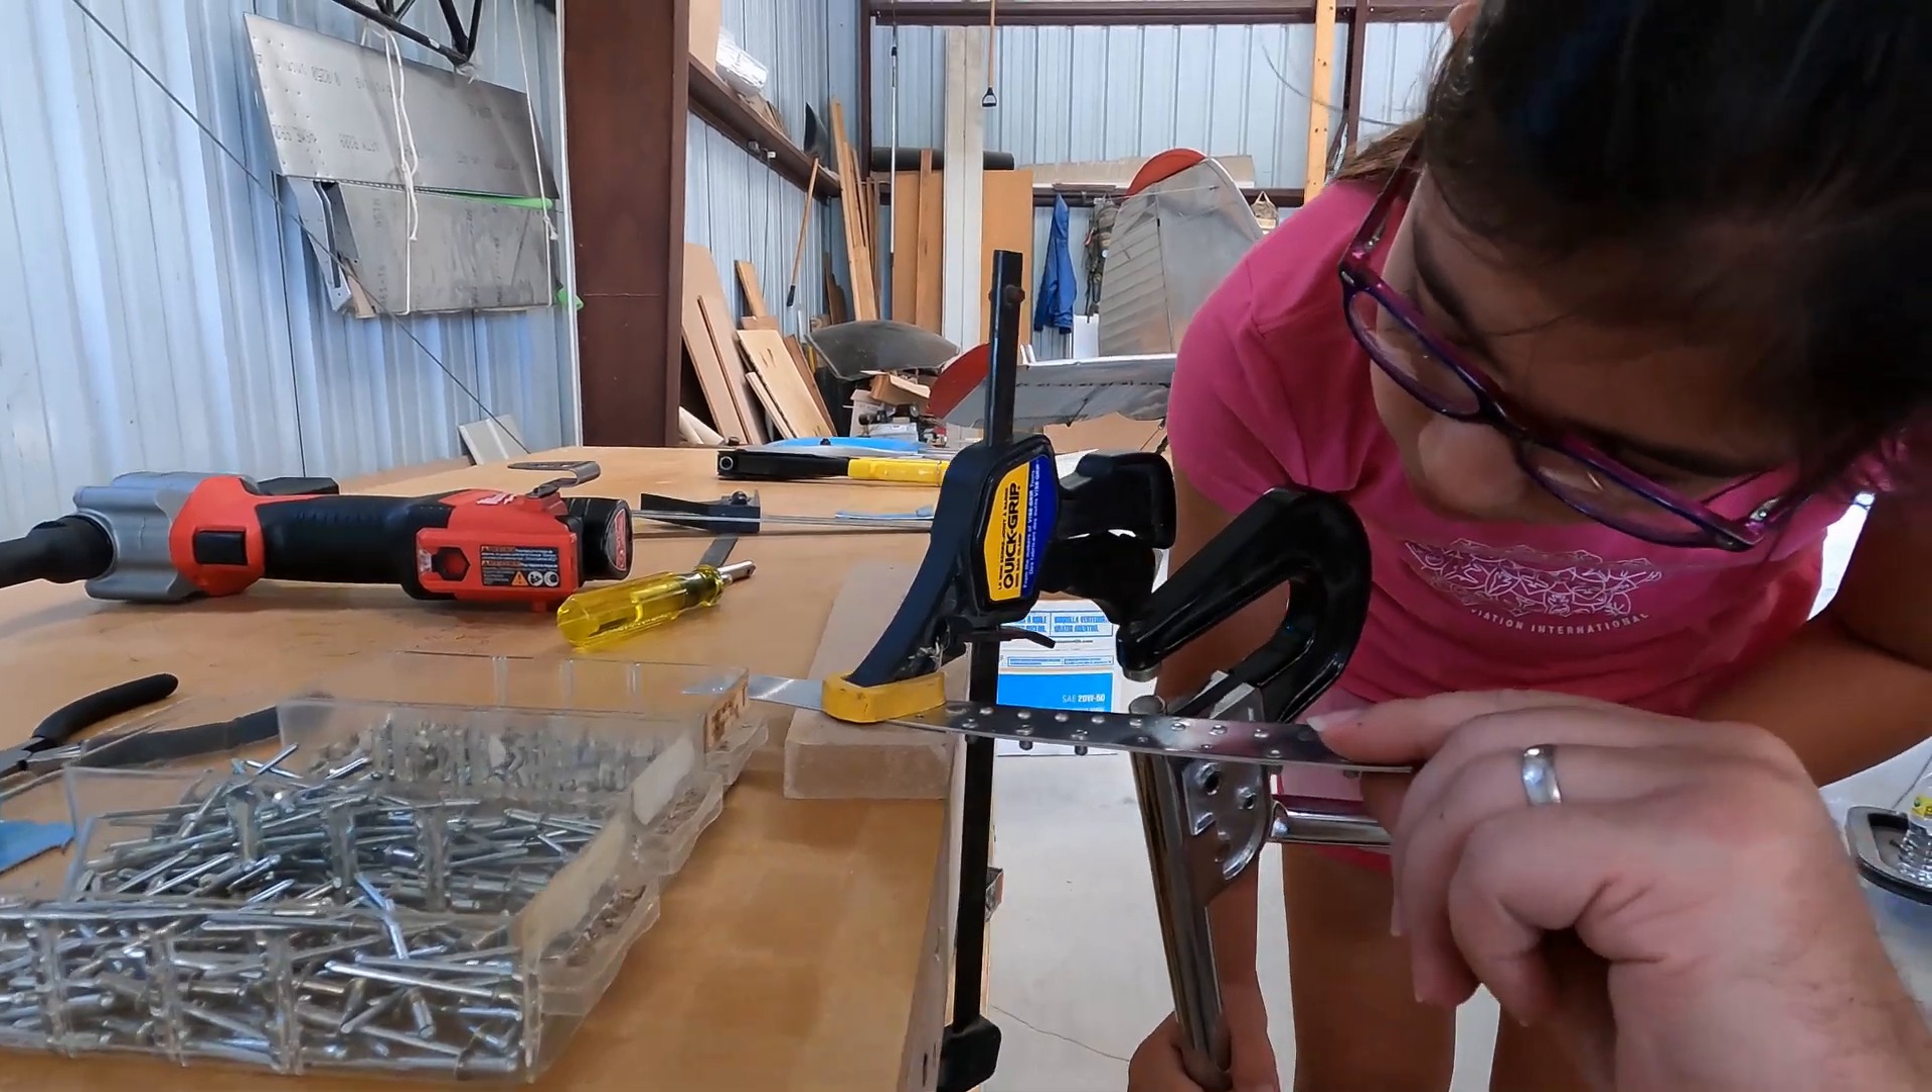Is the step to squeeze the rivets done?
No.